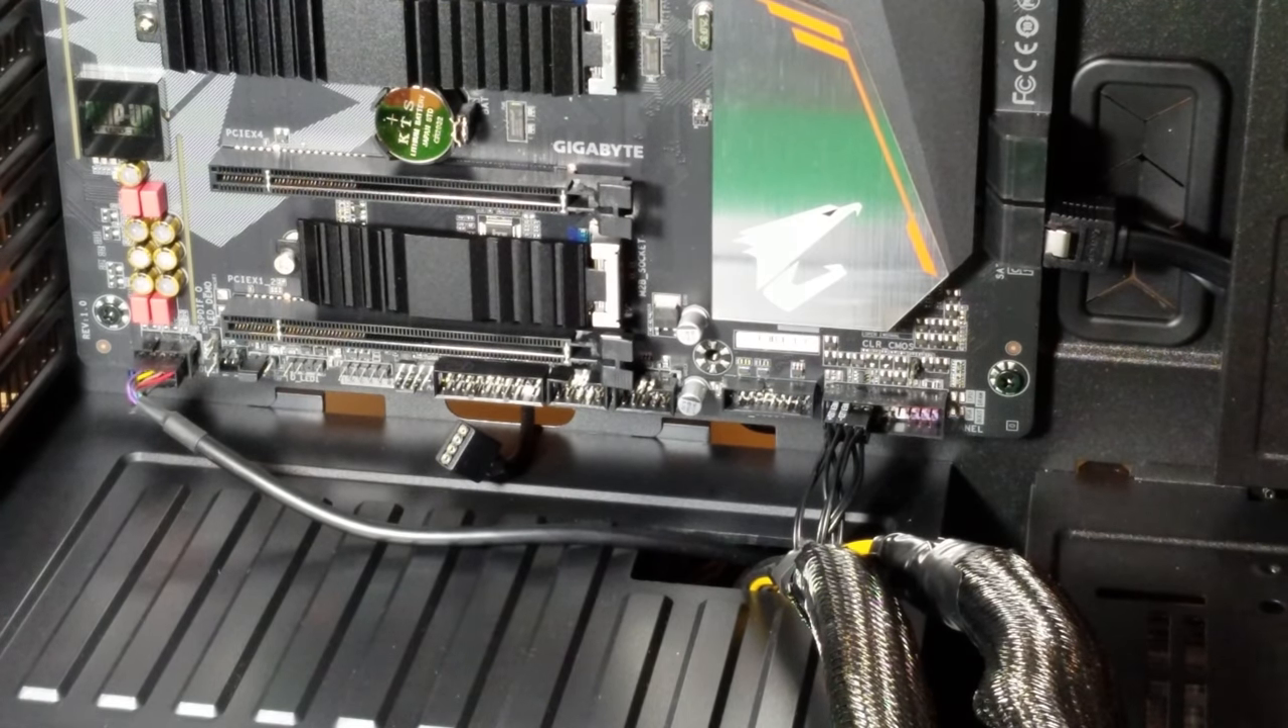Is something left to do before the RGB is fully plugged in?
Yes.